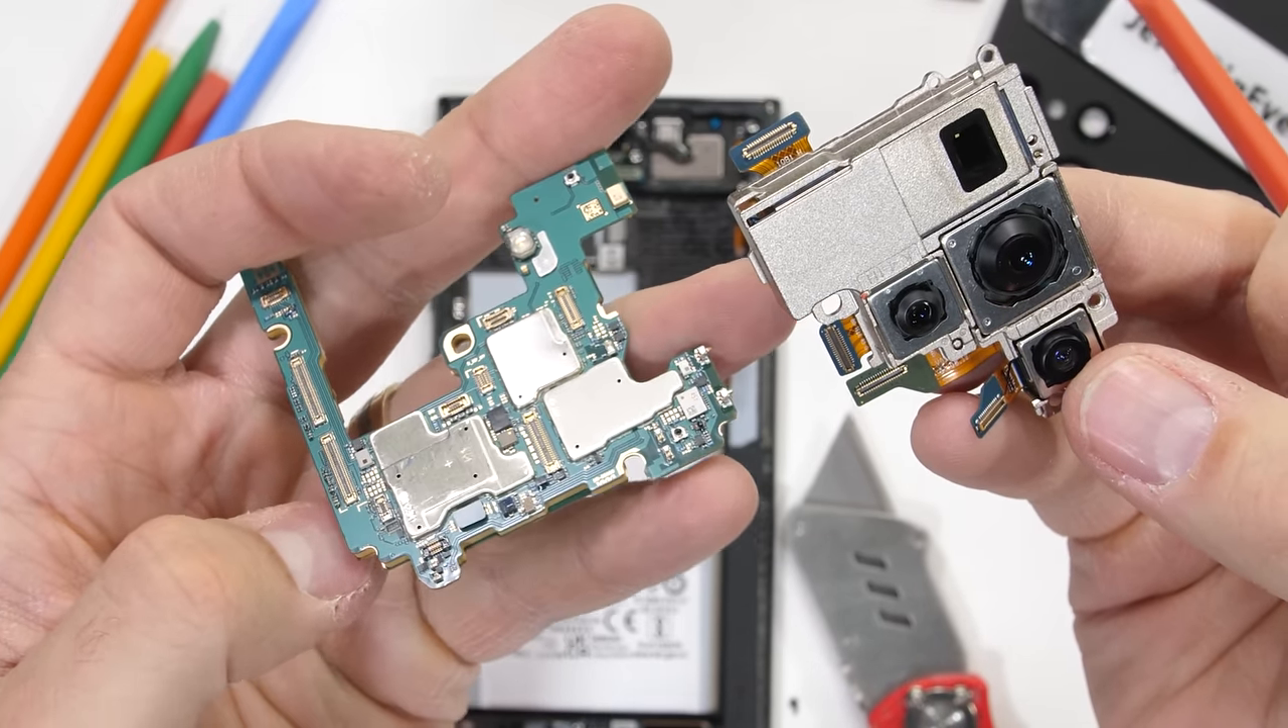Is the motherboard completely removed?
Yes.